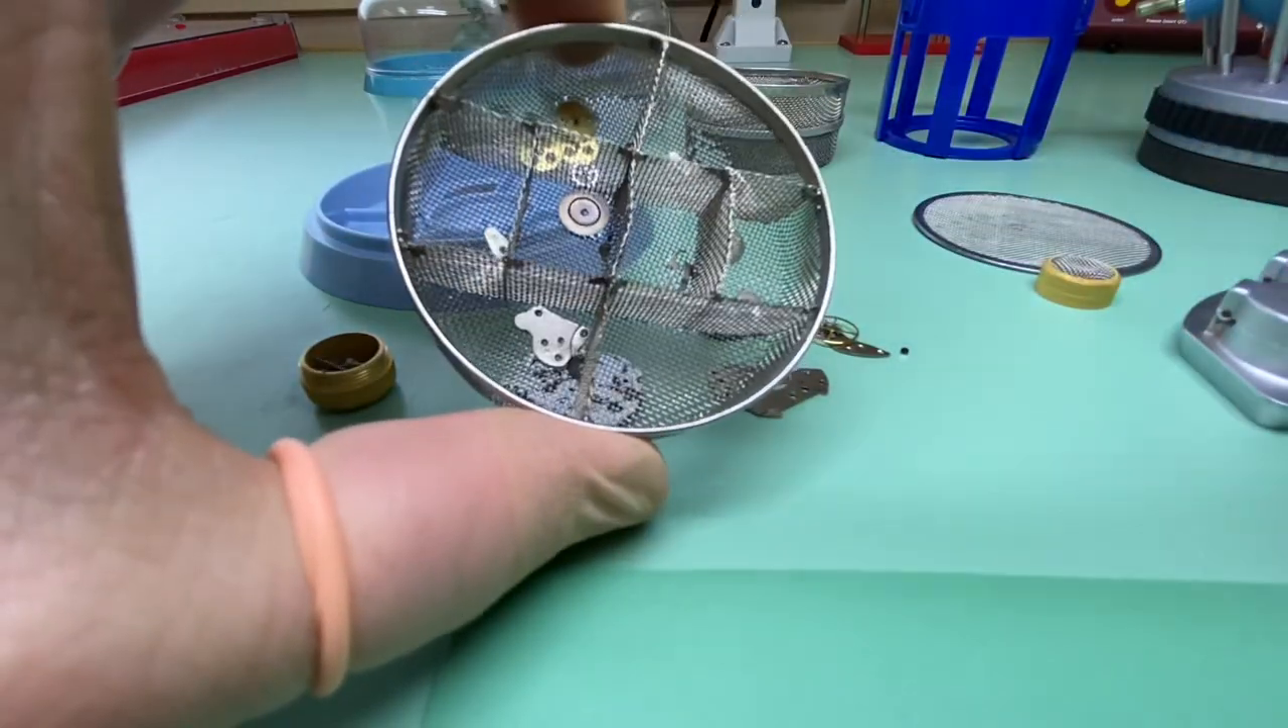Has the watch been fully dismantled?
Yes.